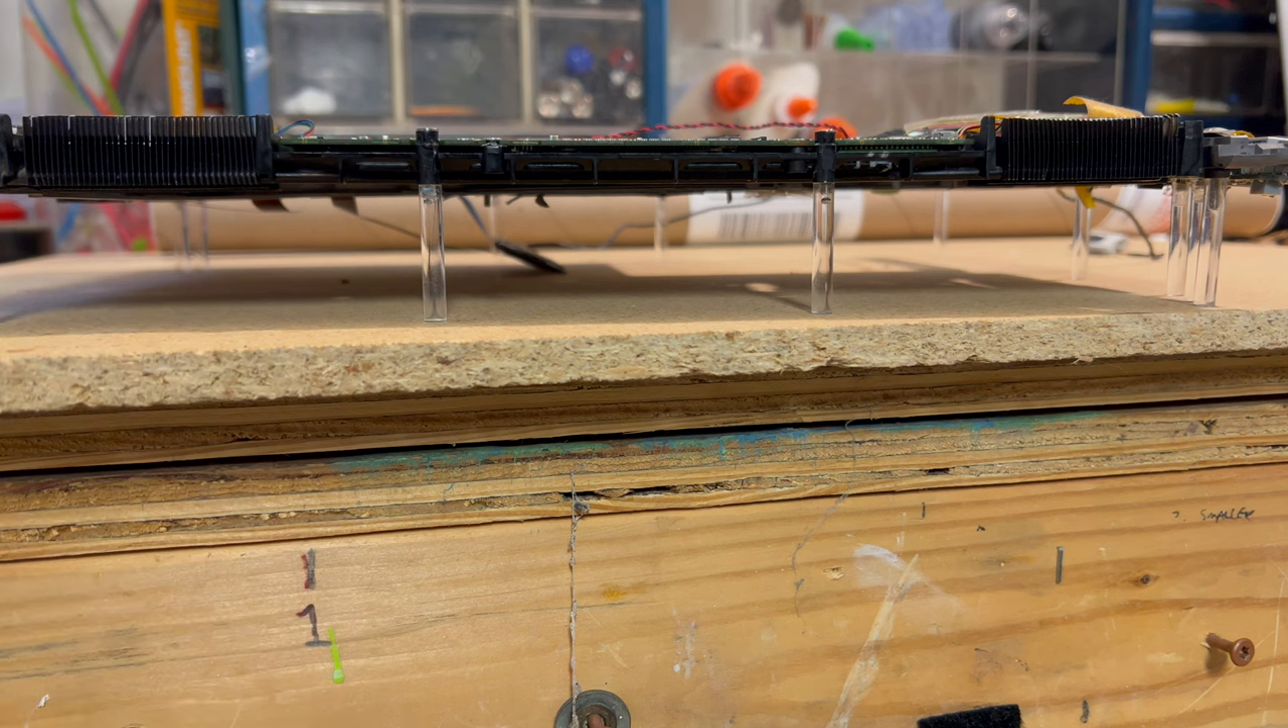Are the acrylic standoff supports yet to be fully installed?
No.